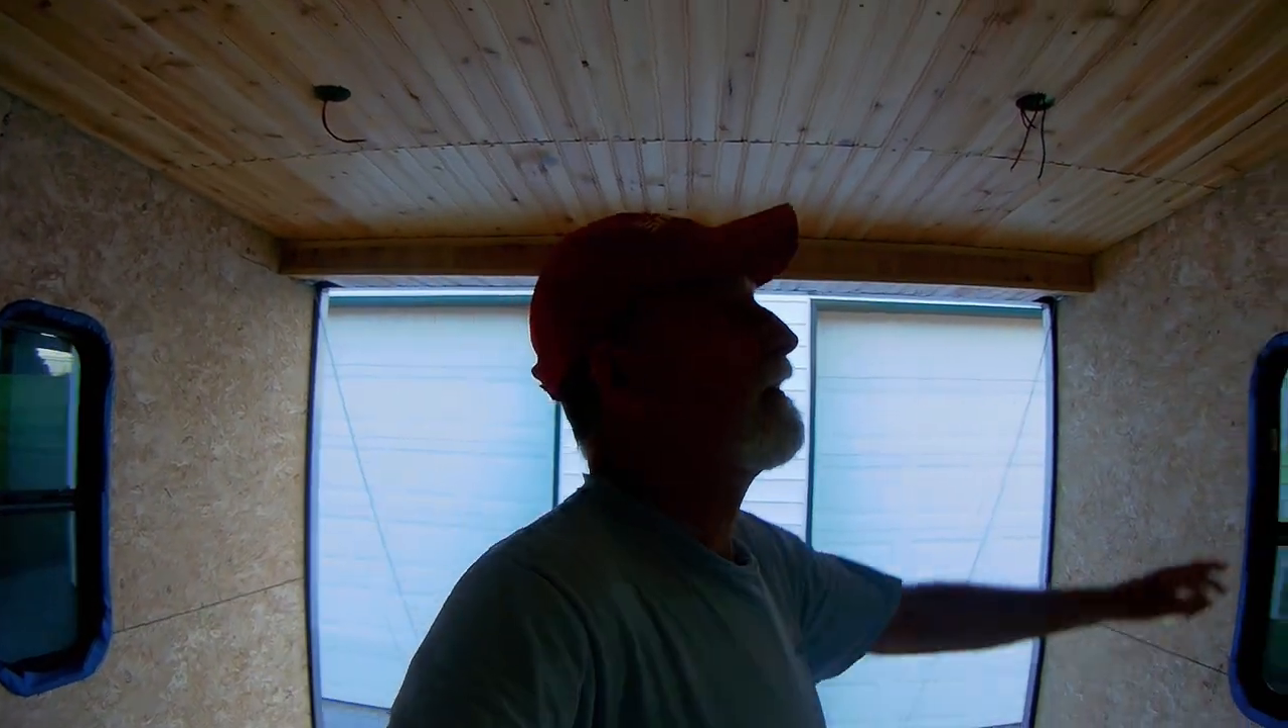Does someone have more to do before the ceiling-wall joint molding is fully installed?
Yes.